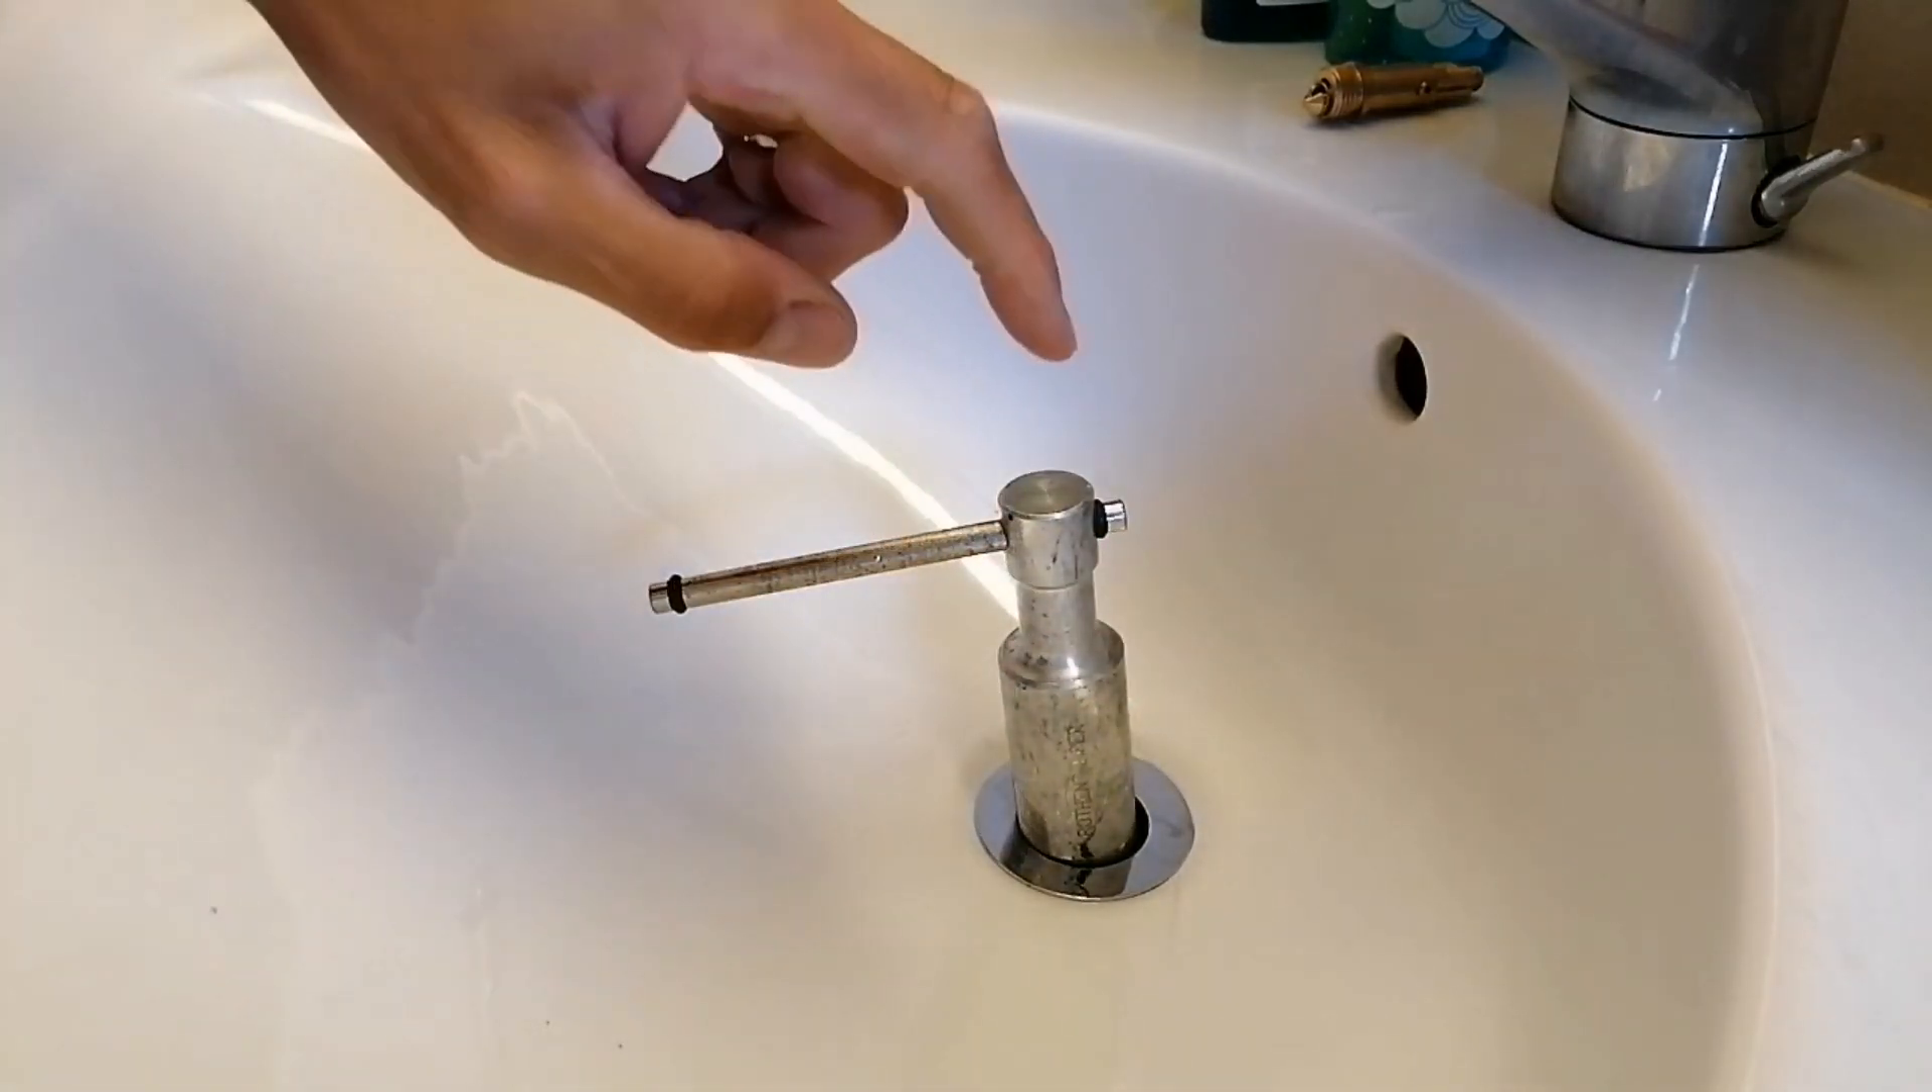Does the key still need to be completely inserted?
No.